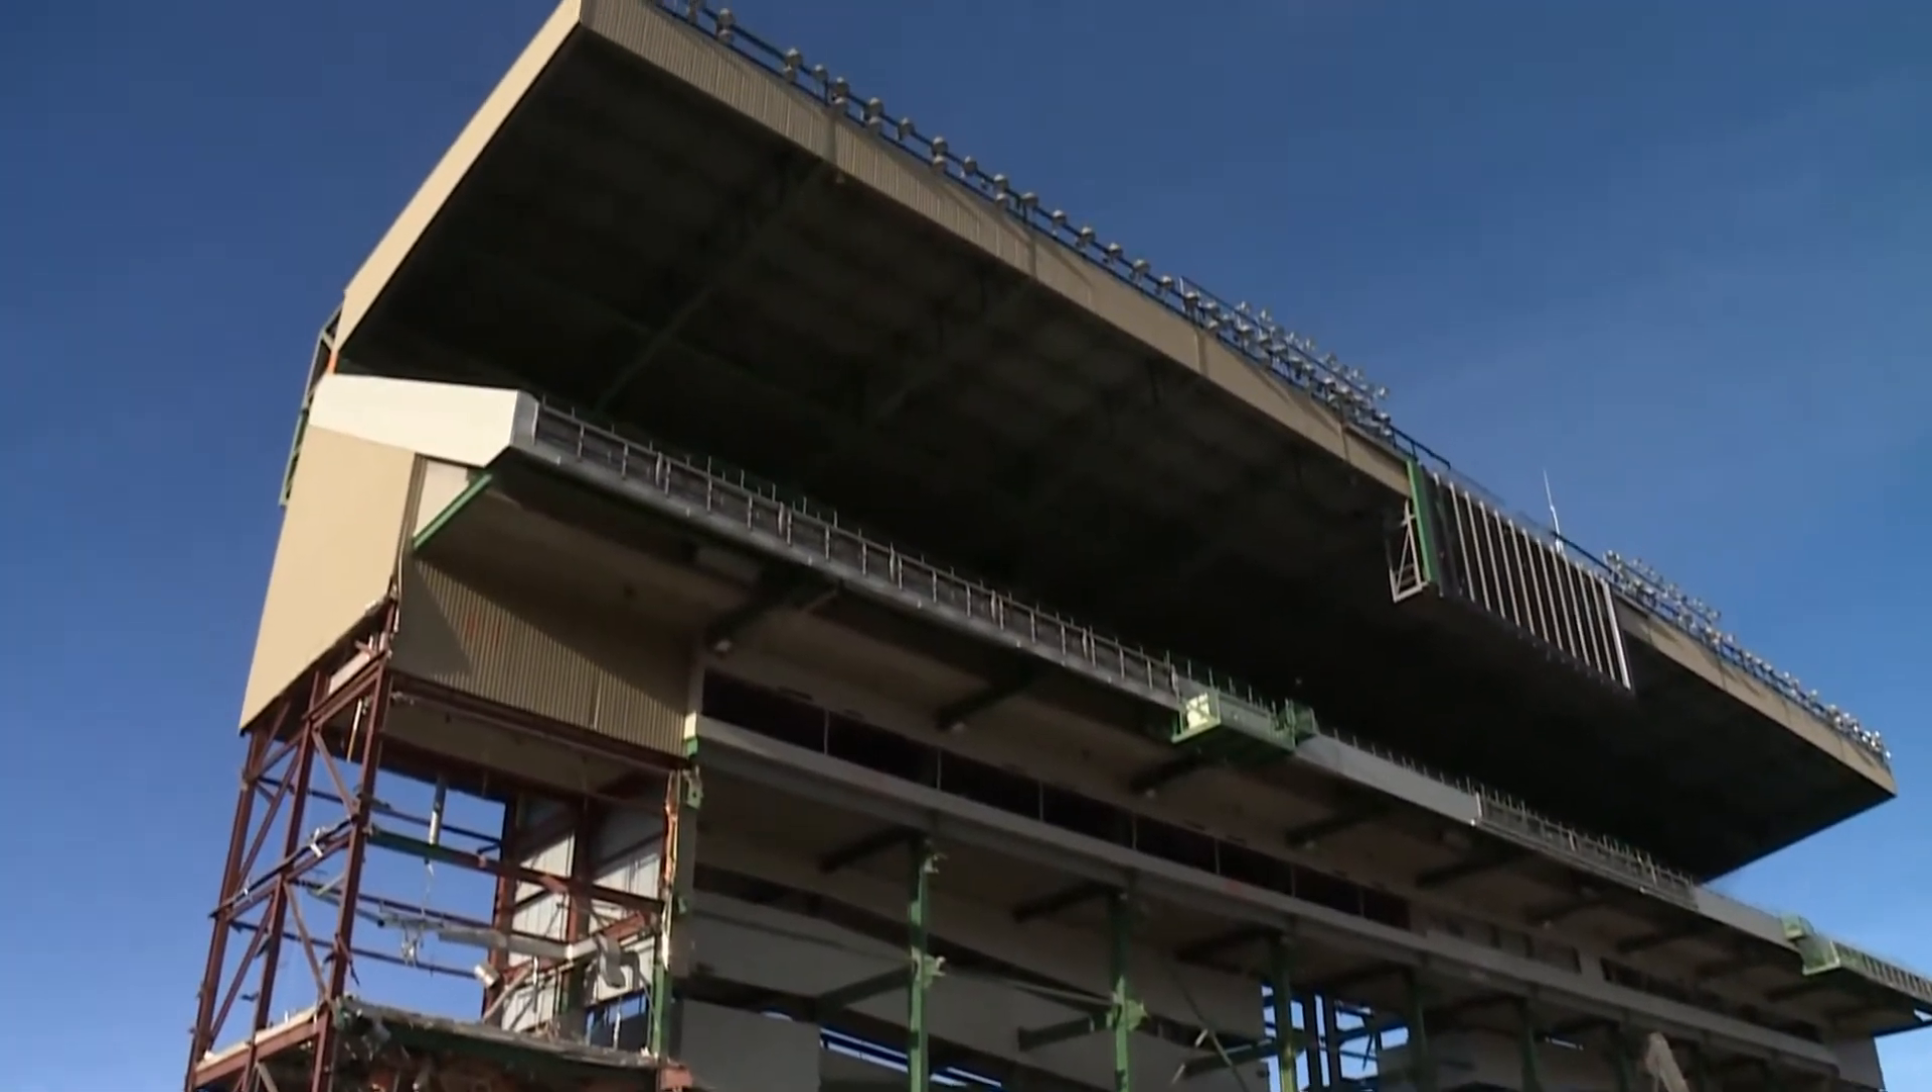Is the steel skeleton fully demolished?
No.